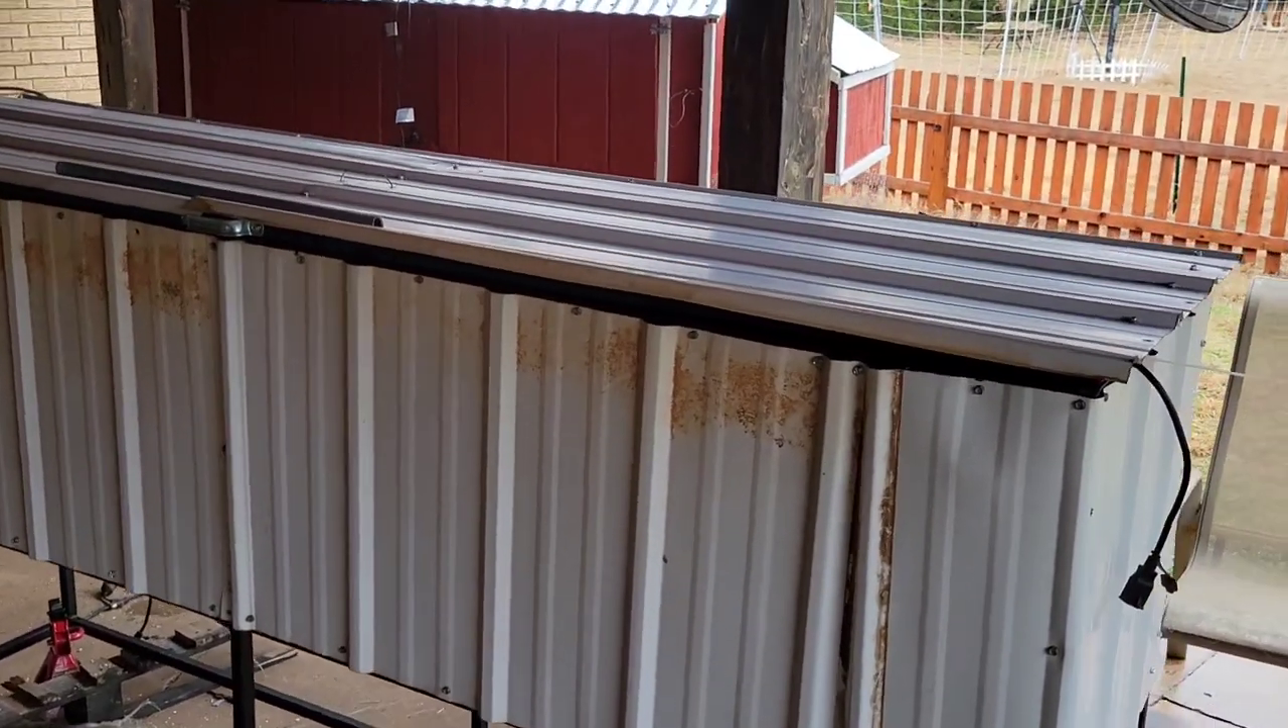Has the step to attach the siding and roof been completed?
Yes.